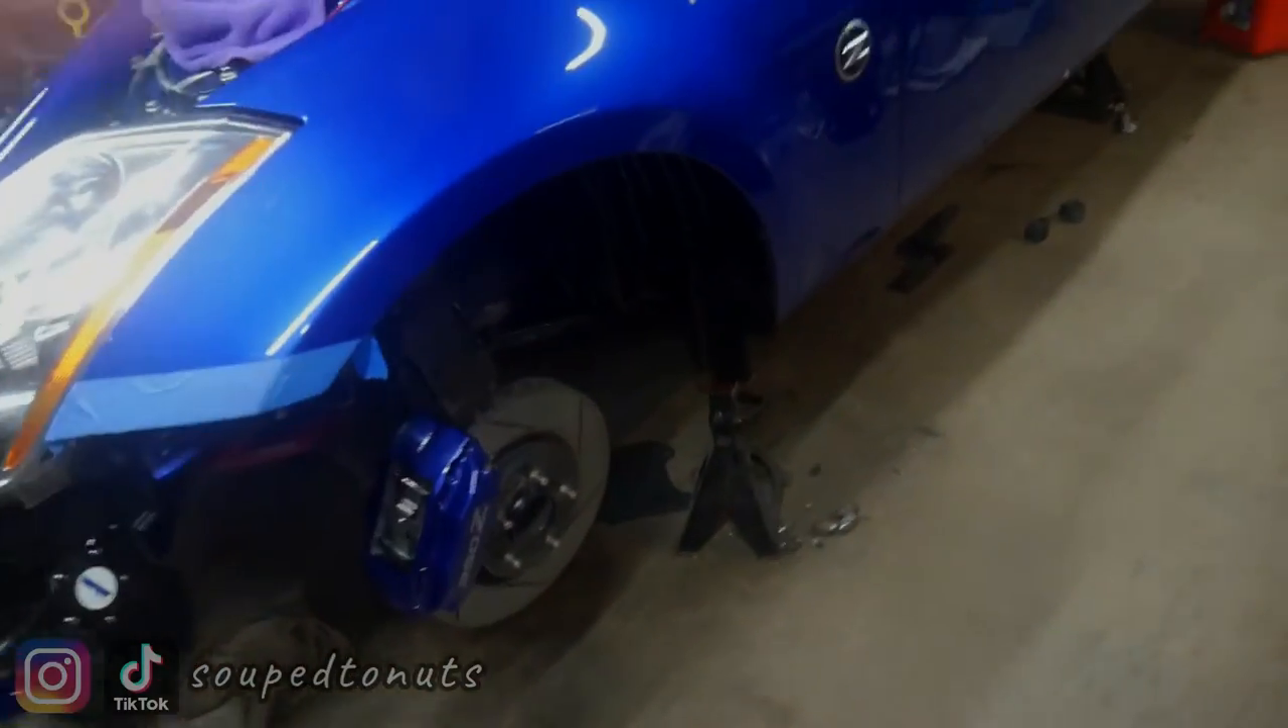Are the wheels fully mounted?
No.